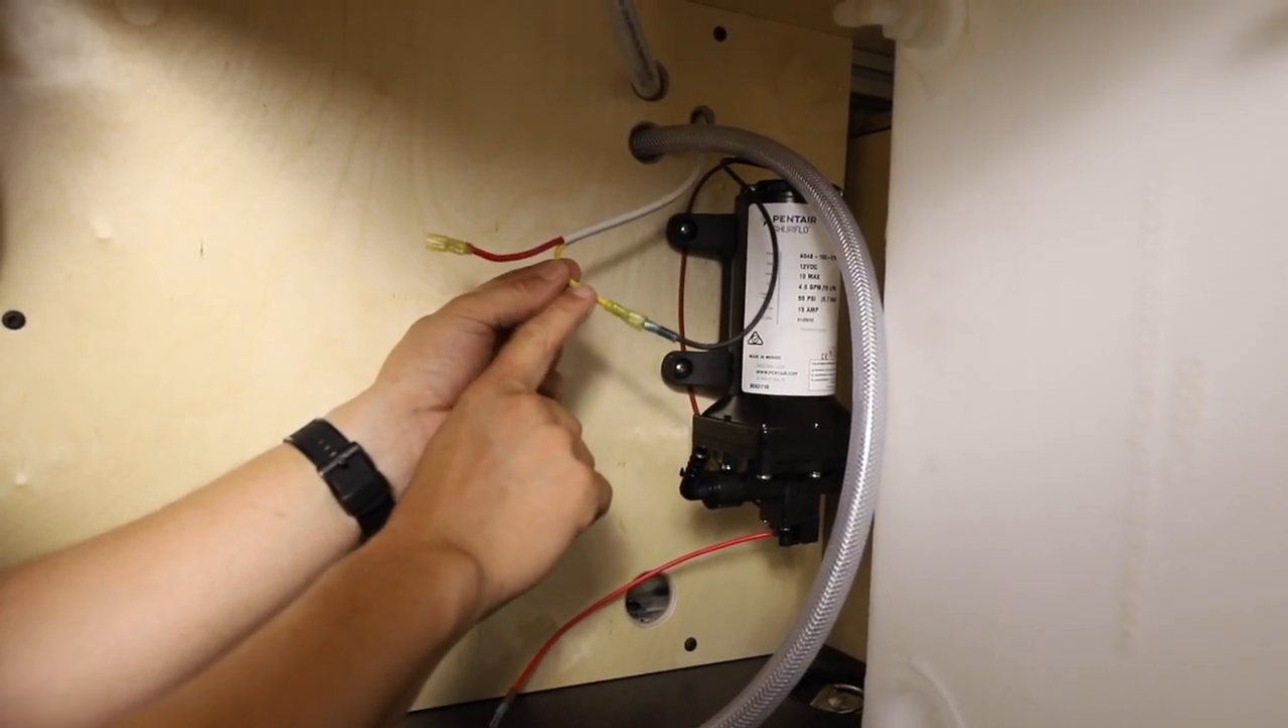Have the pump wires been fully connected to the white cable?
No.